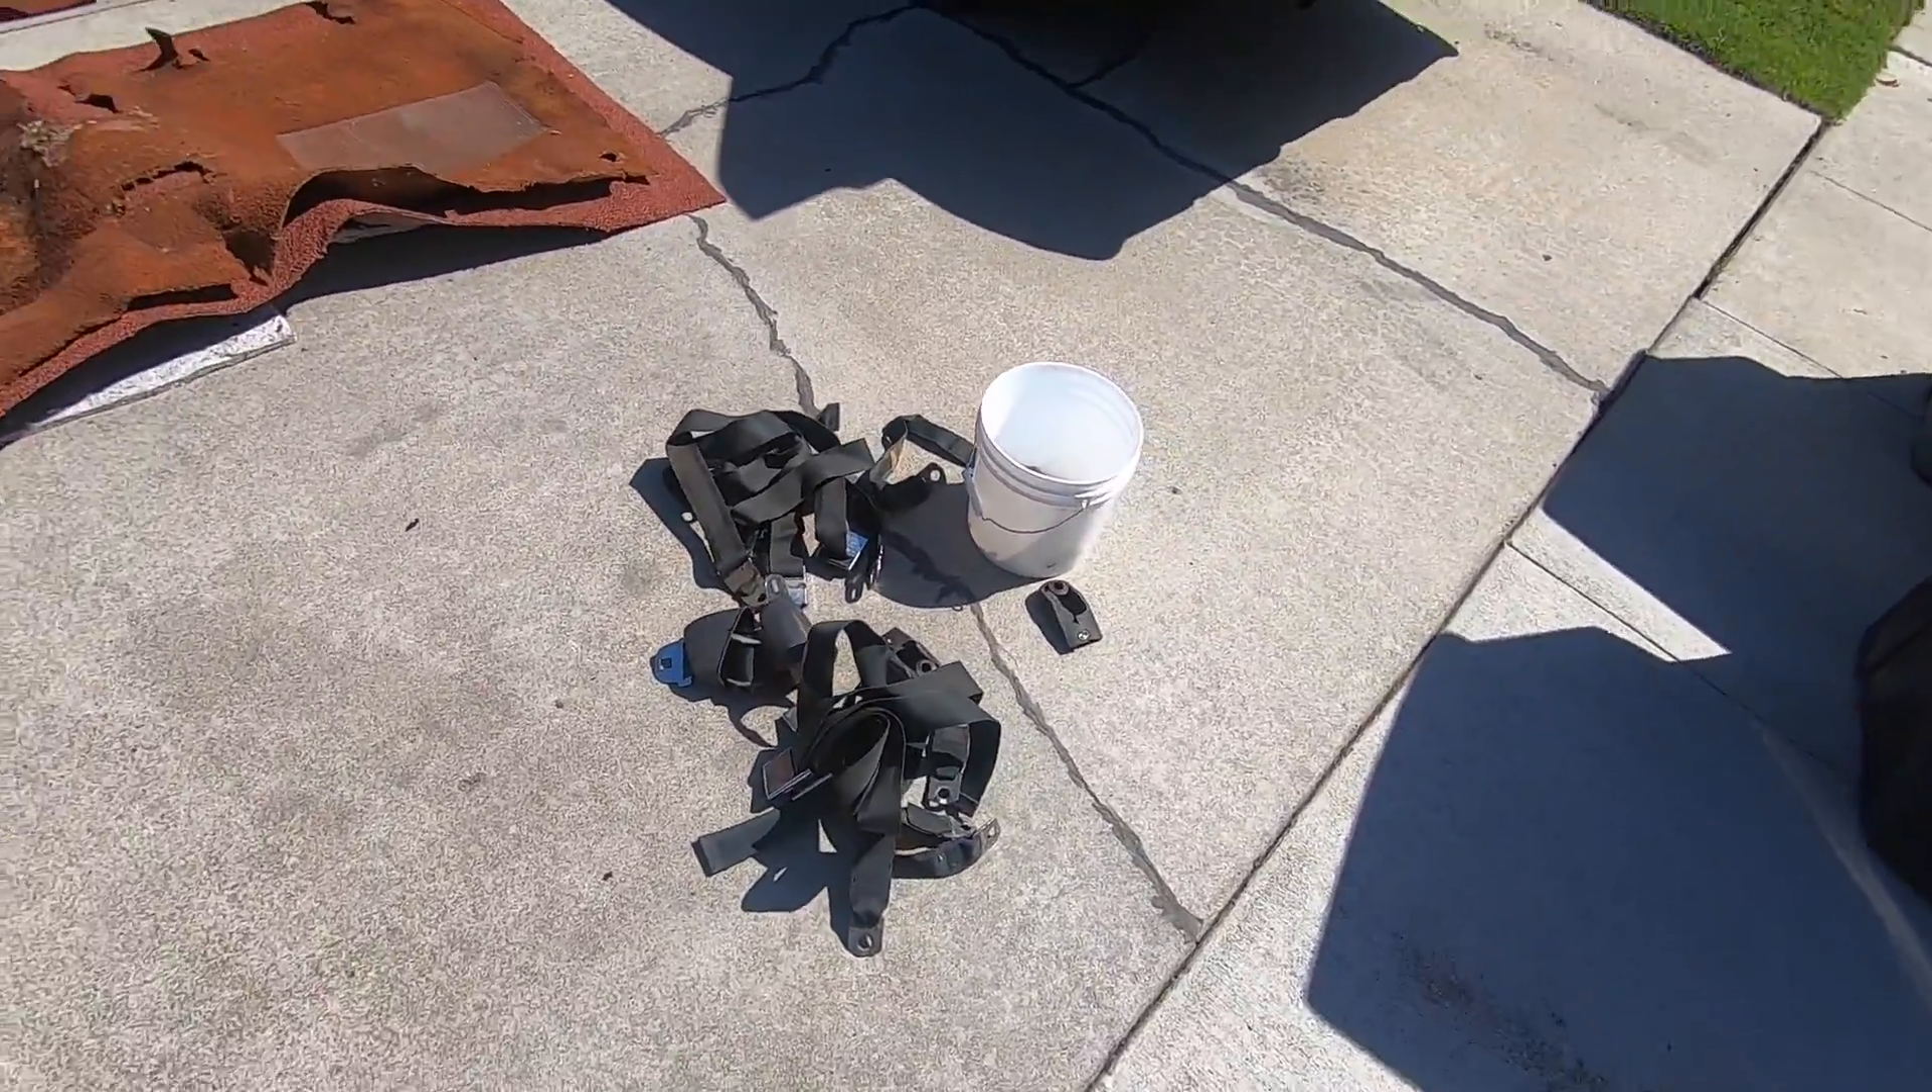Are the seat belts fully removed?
Yes.